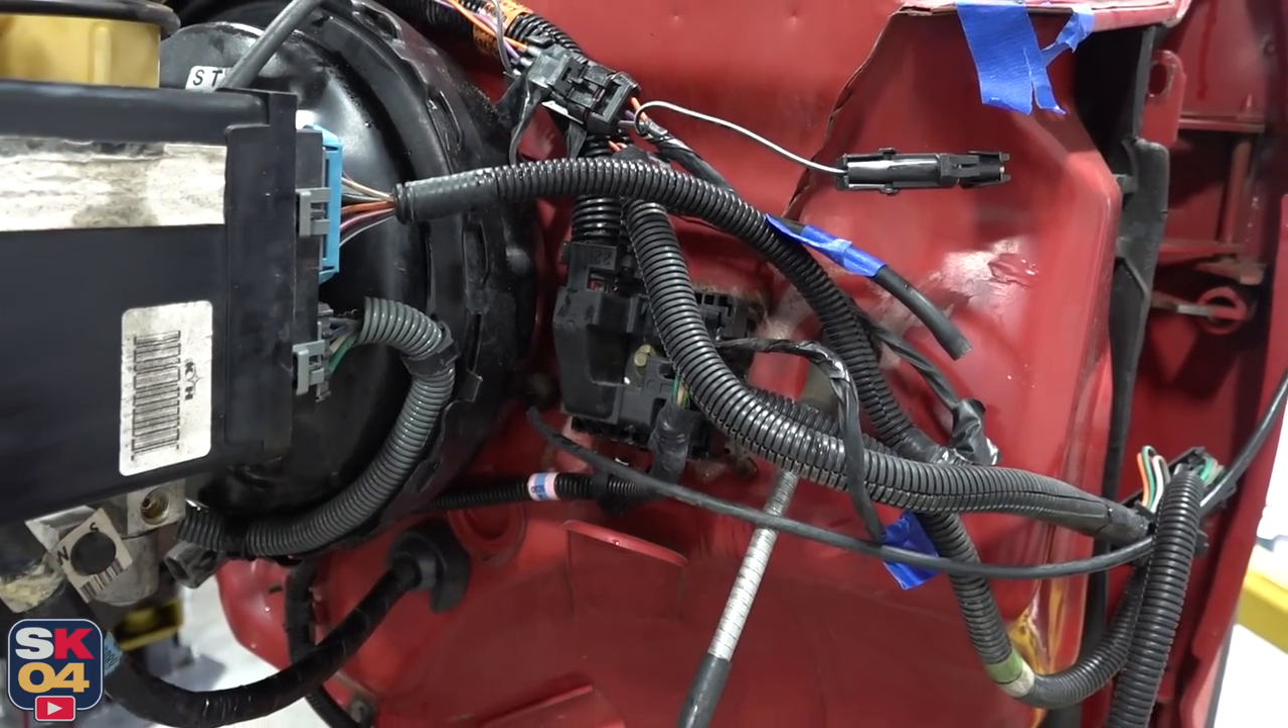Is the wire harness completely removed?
No.